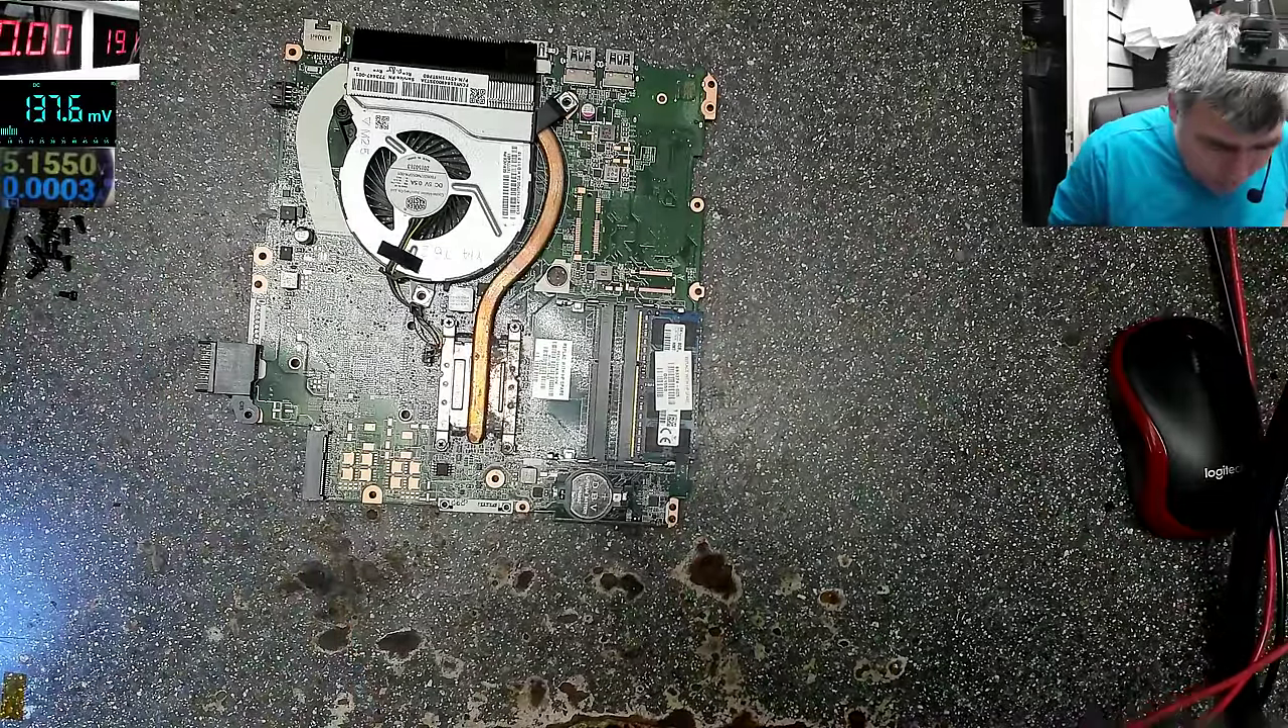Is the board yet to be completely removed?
No.